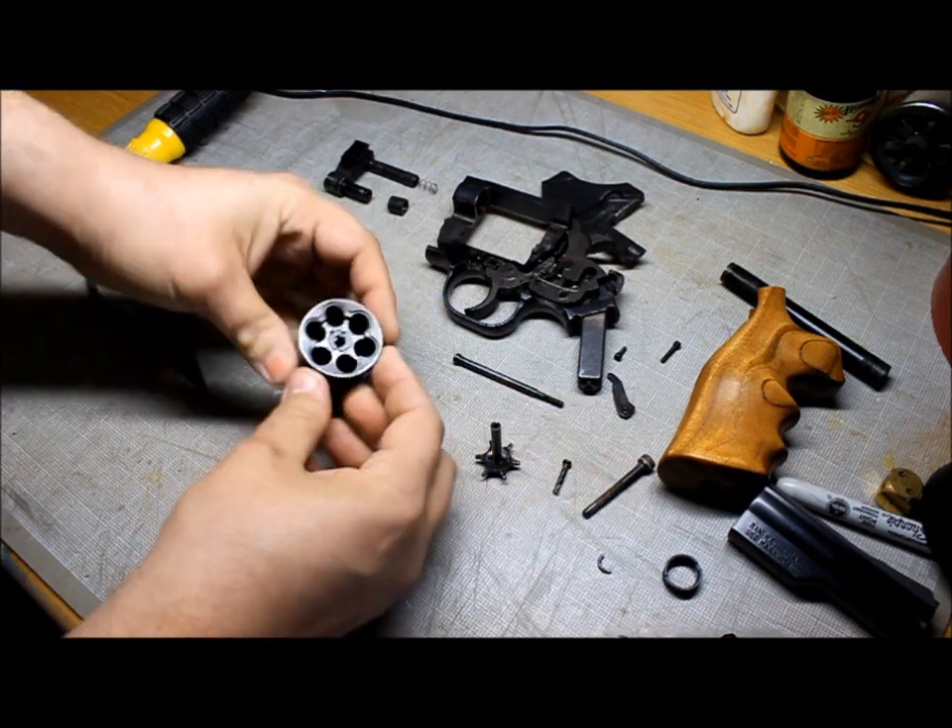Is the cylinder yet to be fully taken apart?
No.